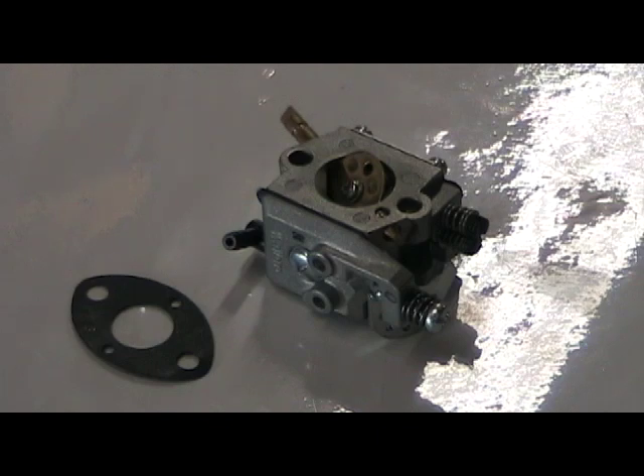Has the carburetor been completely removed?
Yes.